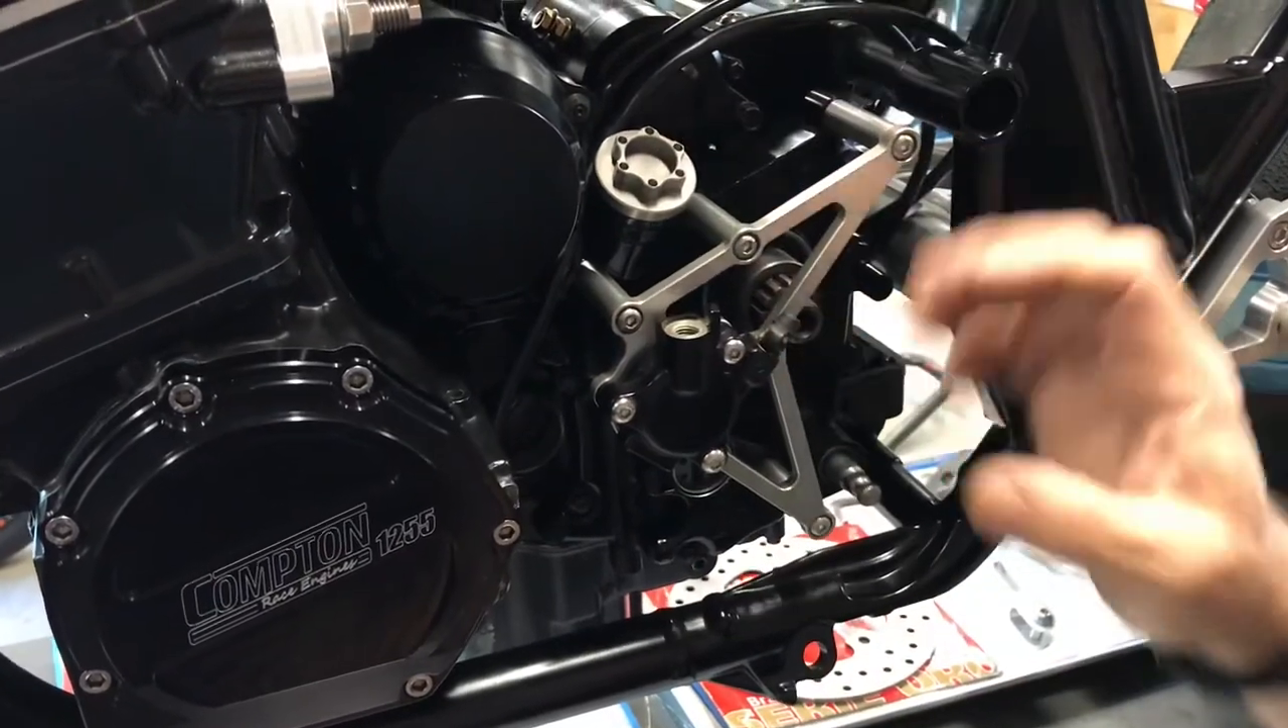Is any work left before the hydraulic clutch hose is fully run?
Yes.